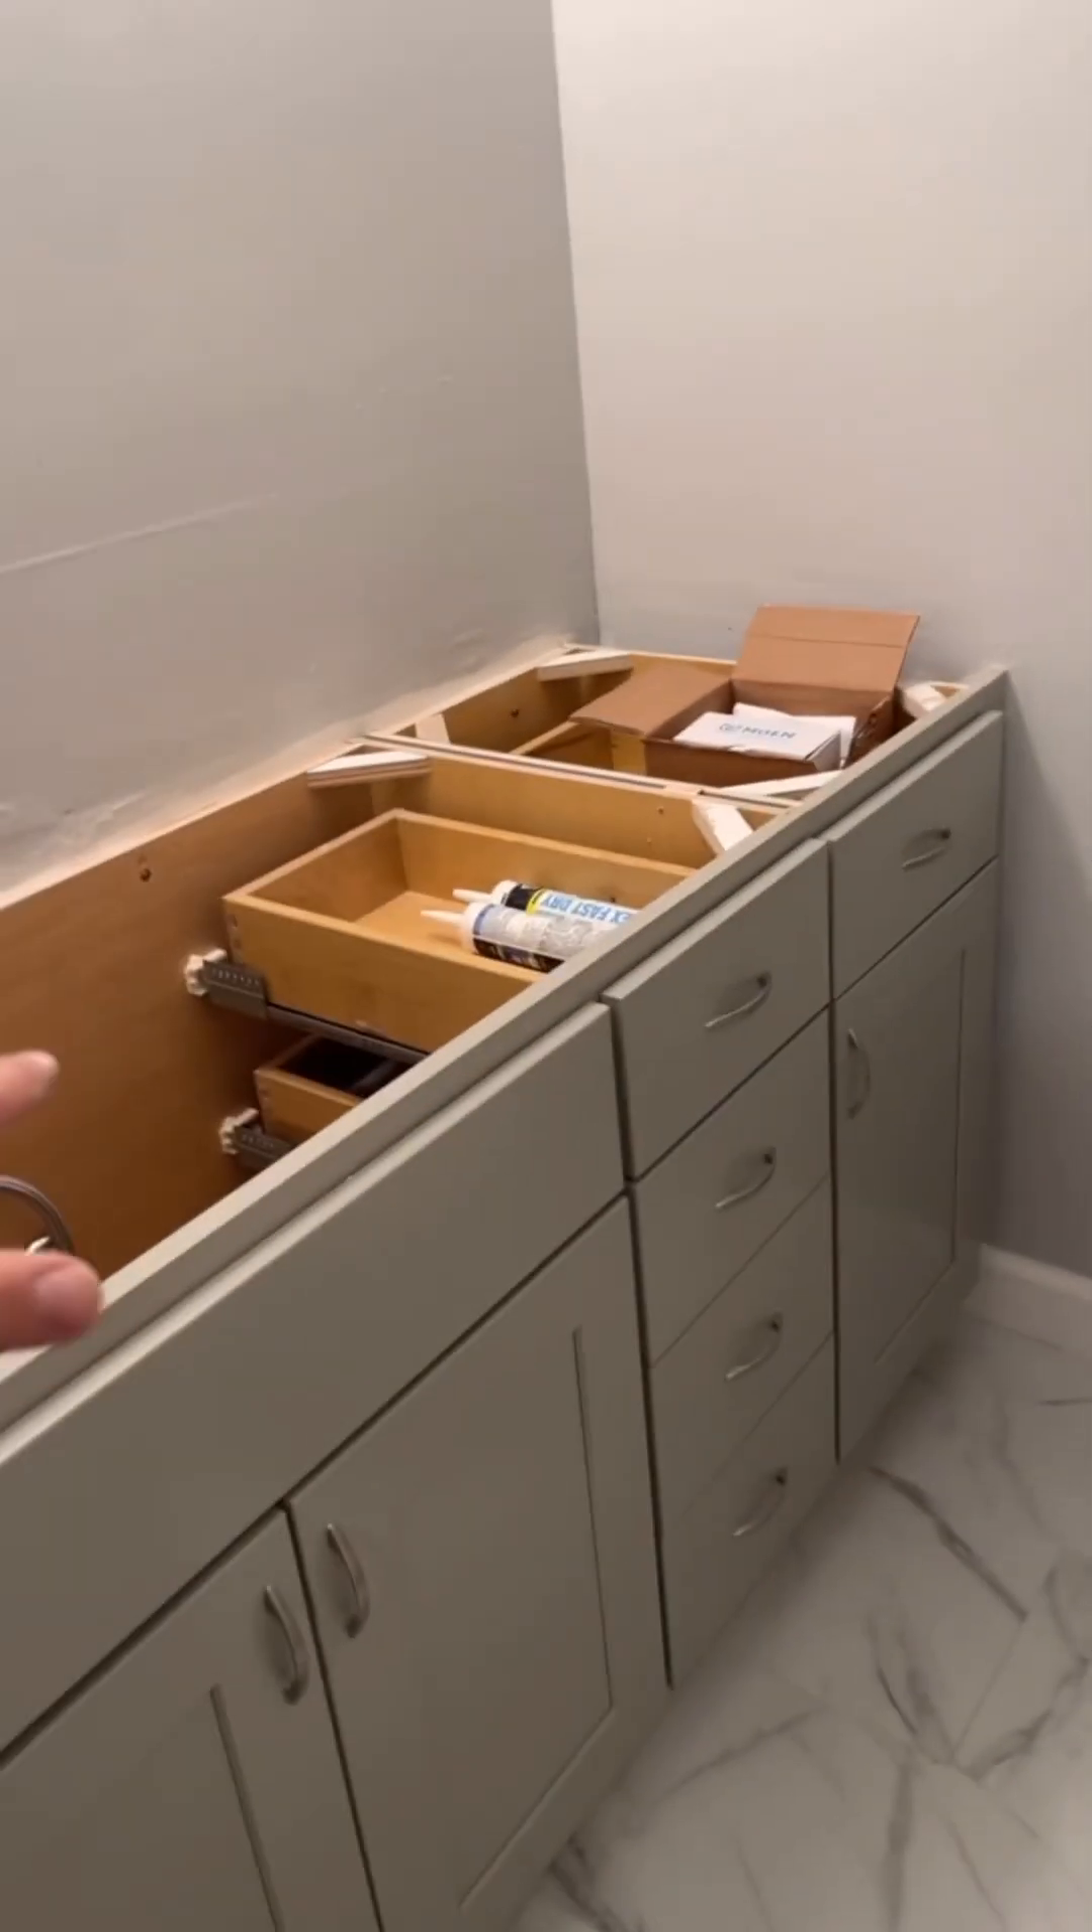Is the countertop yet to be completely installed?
Yes.